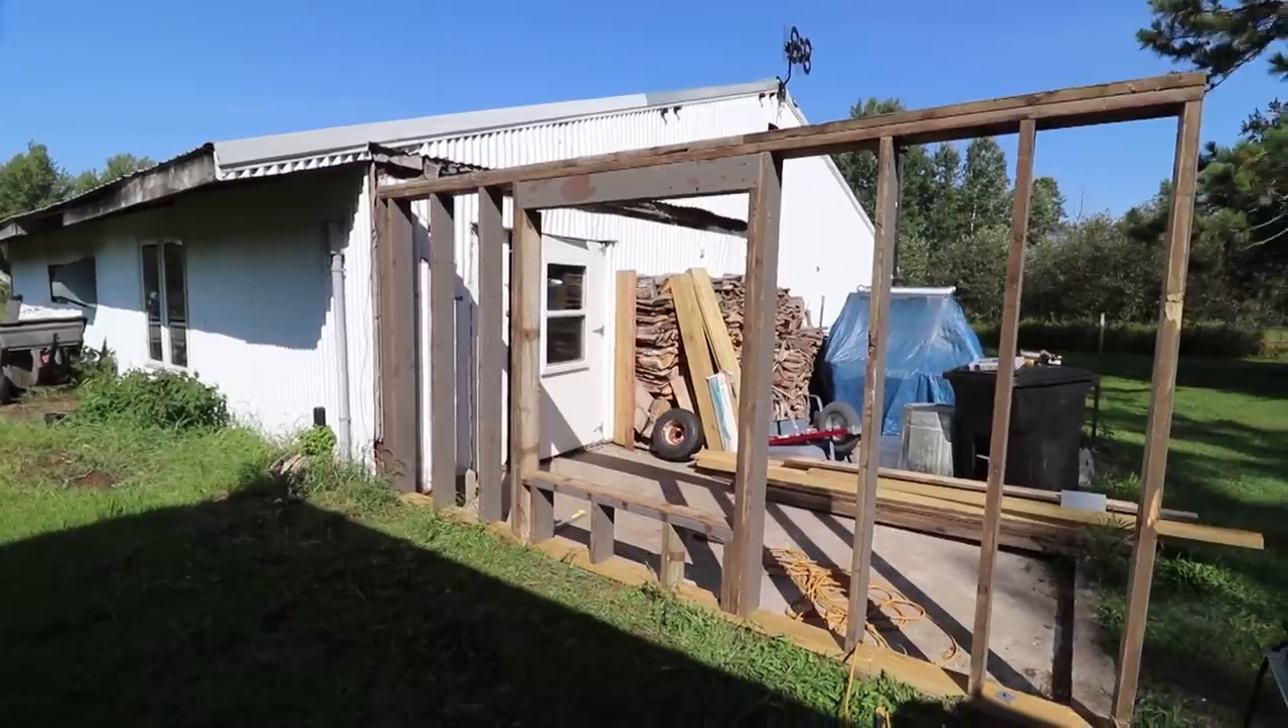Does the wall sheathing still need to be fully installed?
Yes.